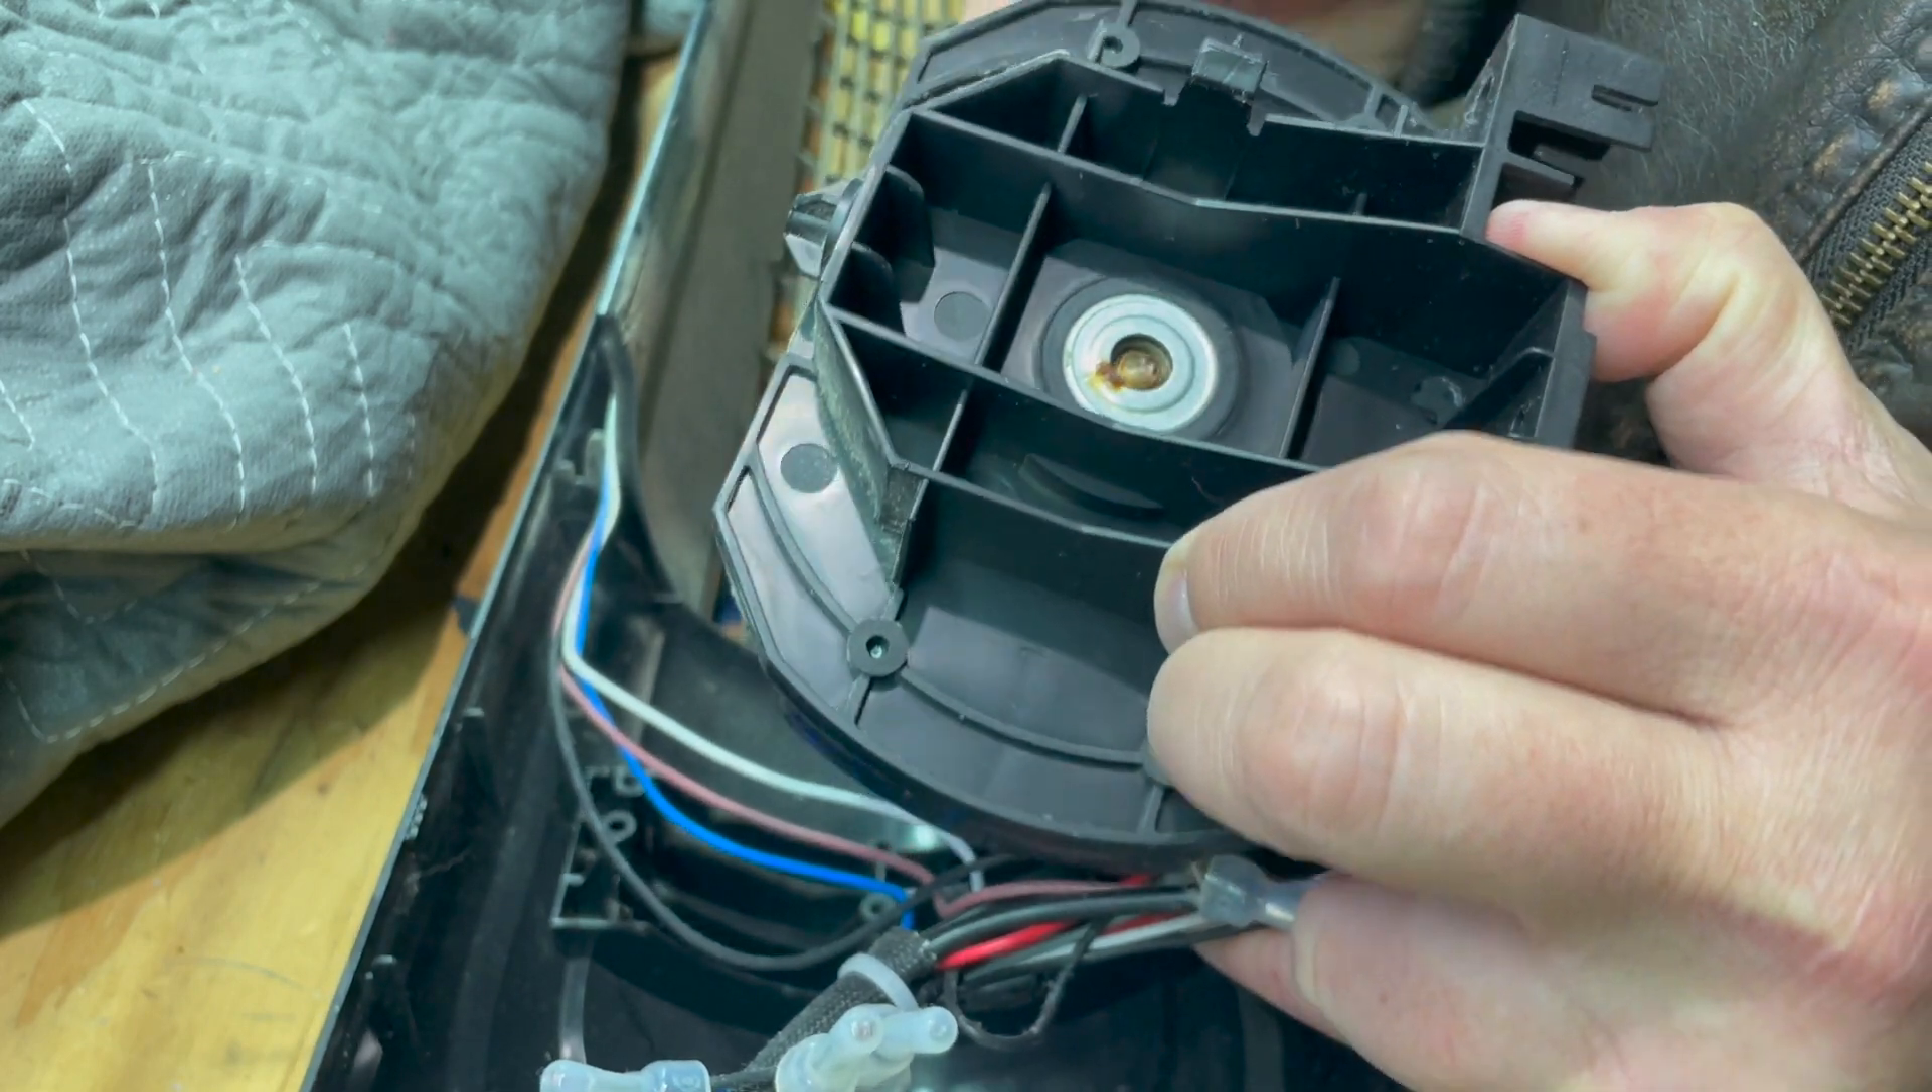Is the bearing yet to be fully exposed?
No.